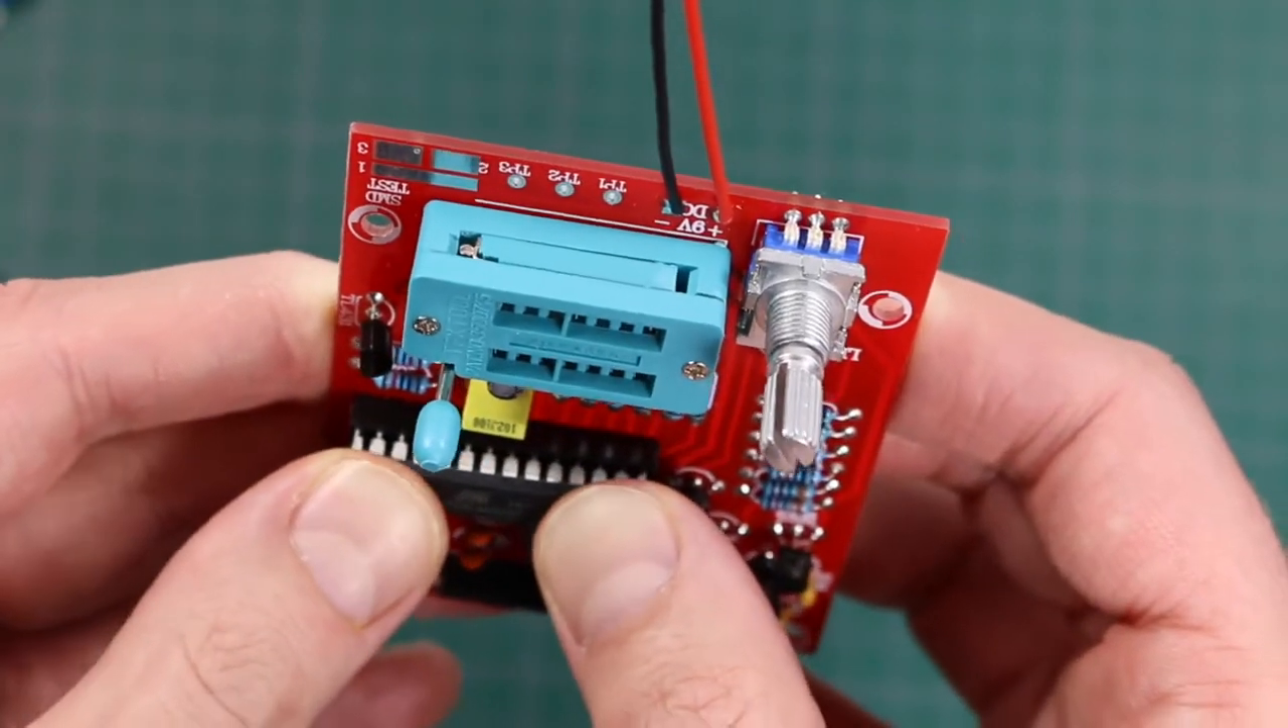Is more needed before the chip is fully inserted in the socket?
Yes.